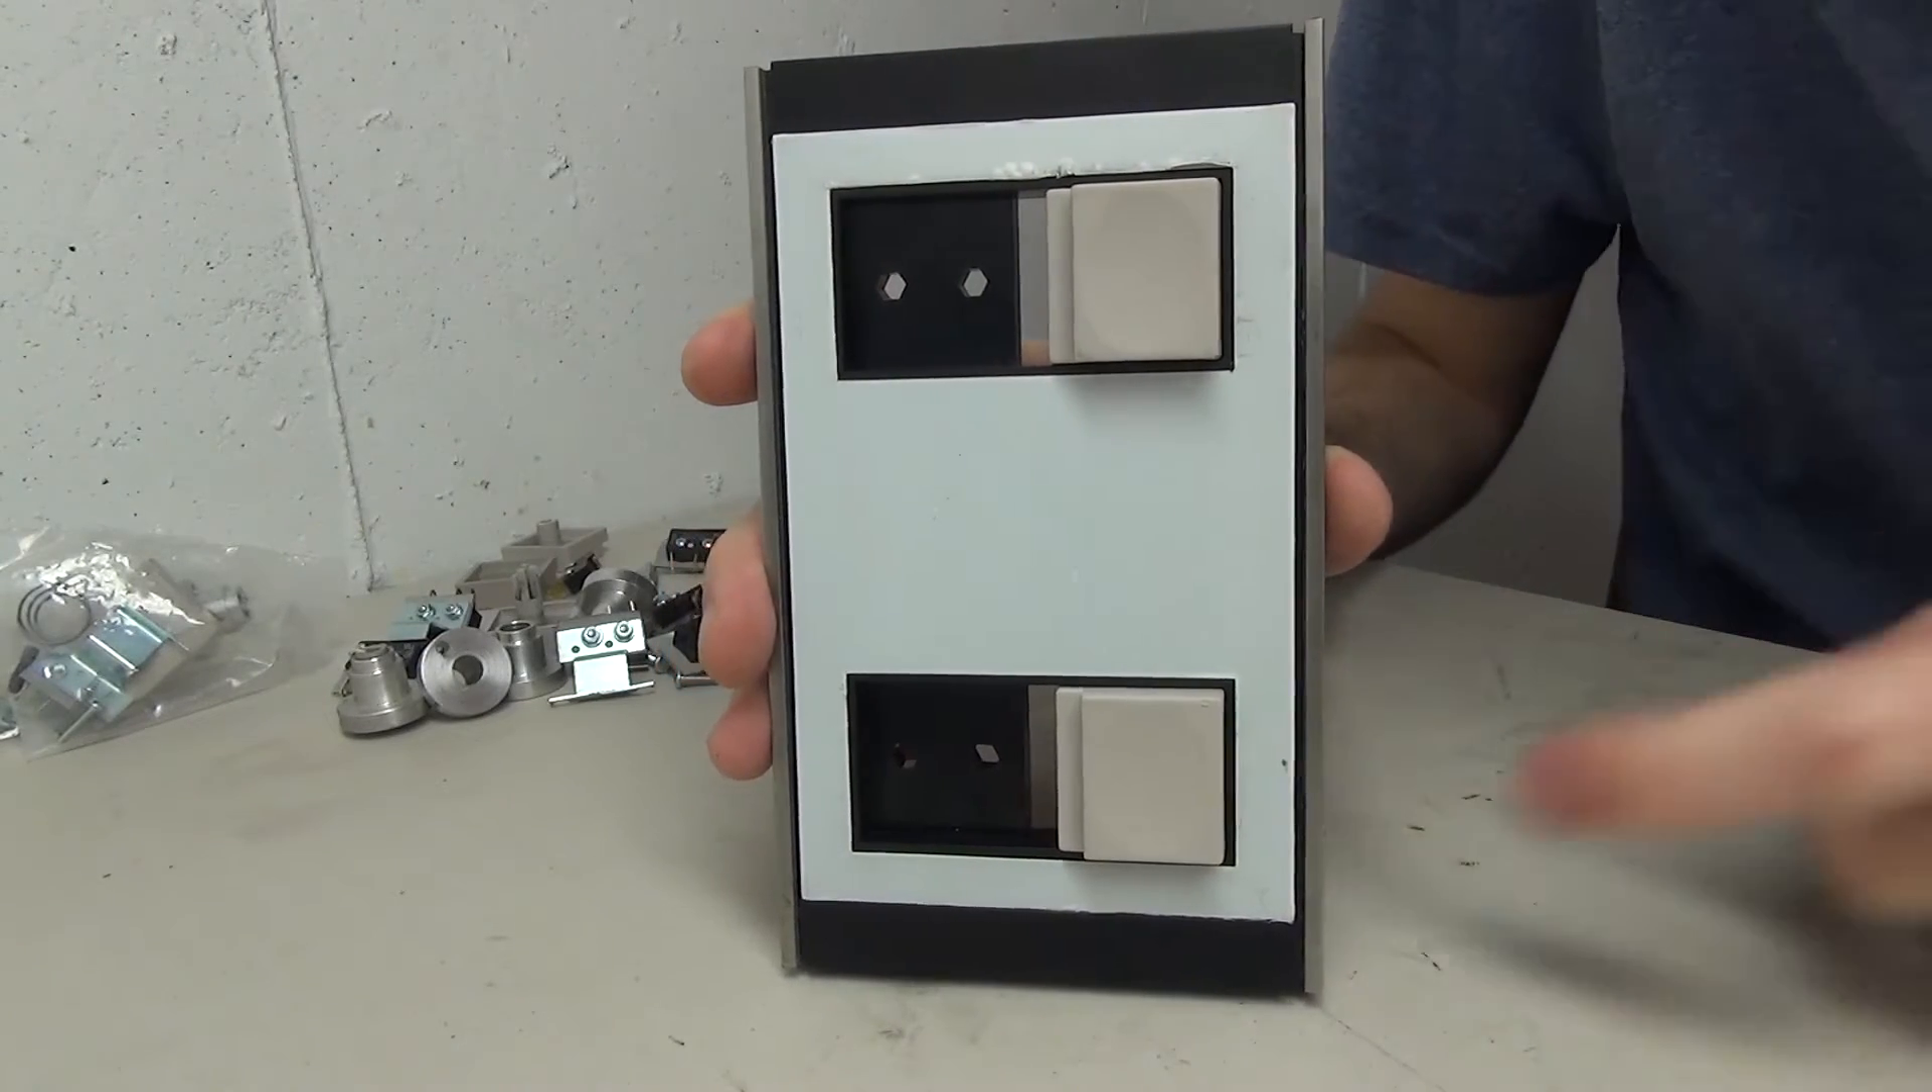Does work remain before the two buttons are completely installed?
No.